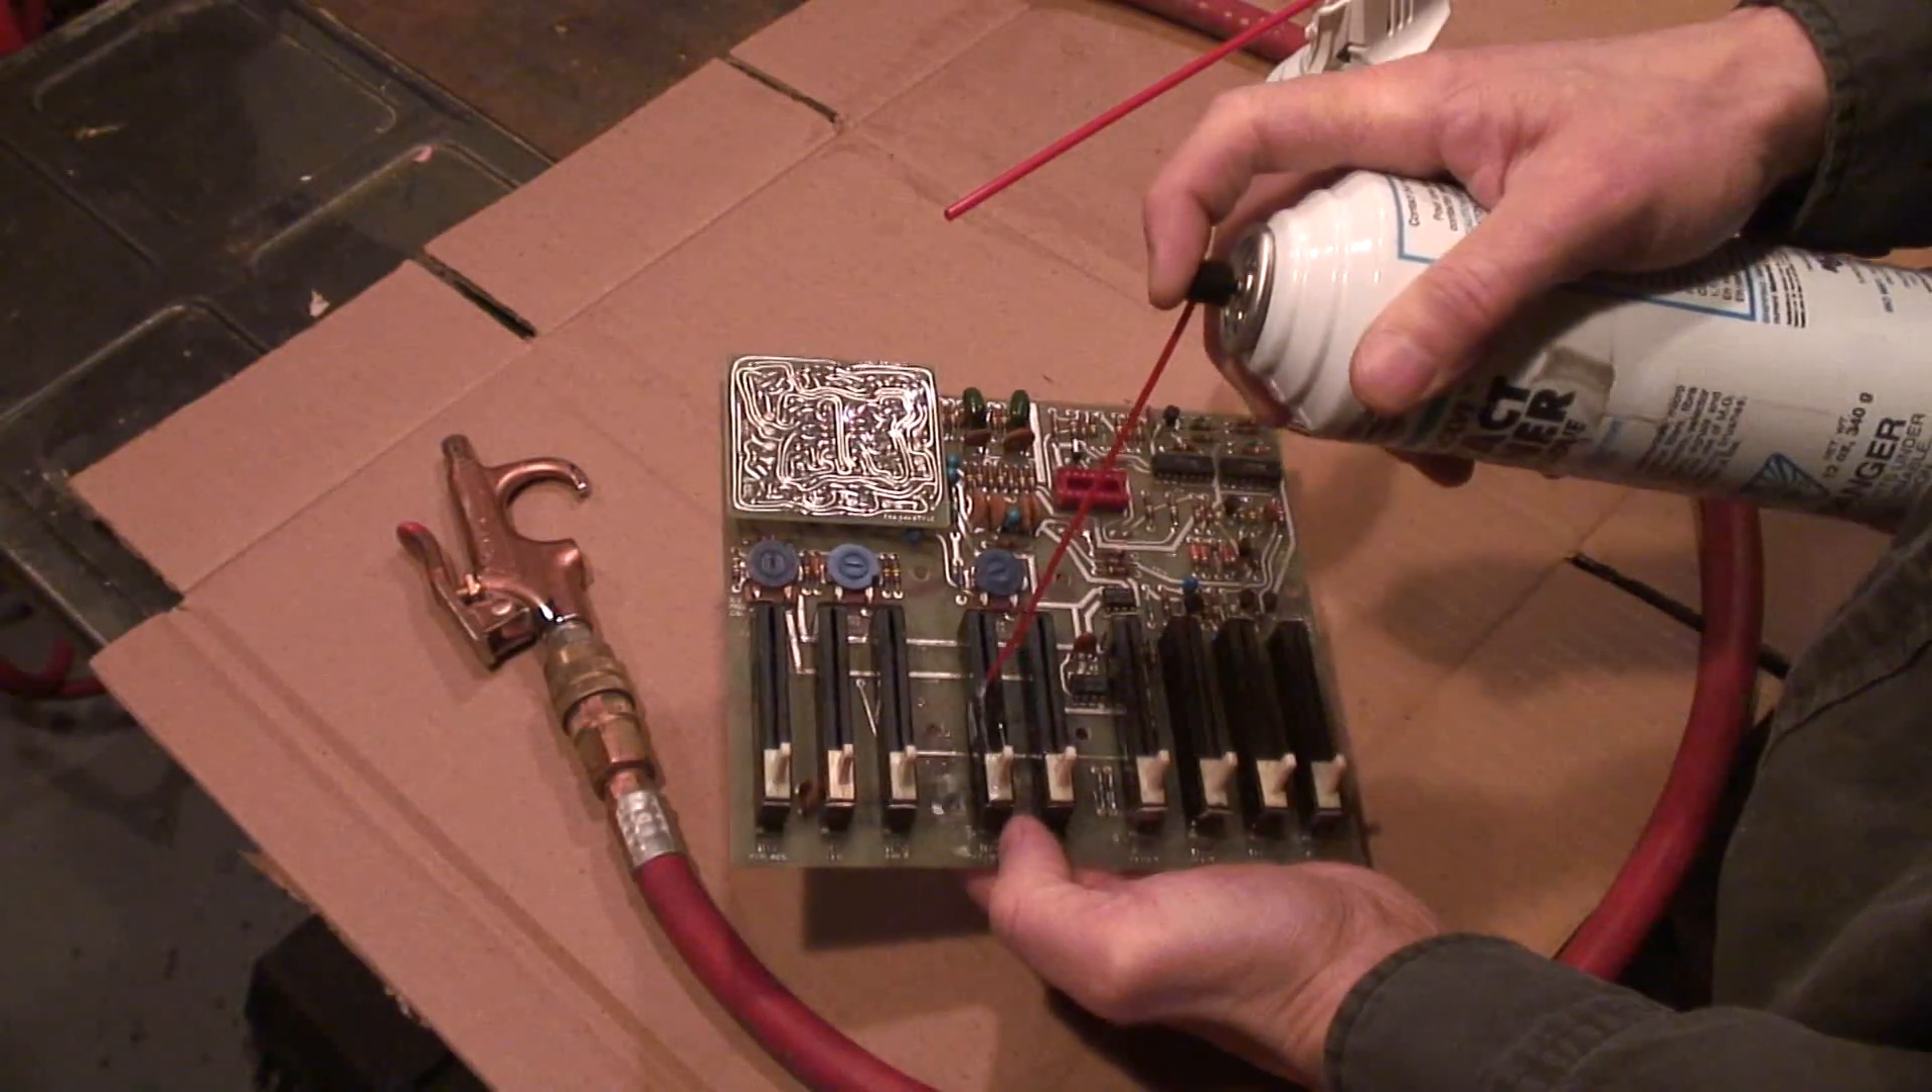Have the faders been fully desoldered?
No.